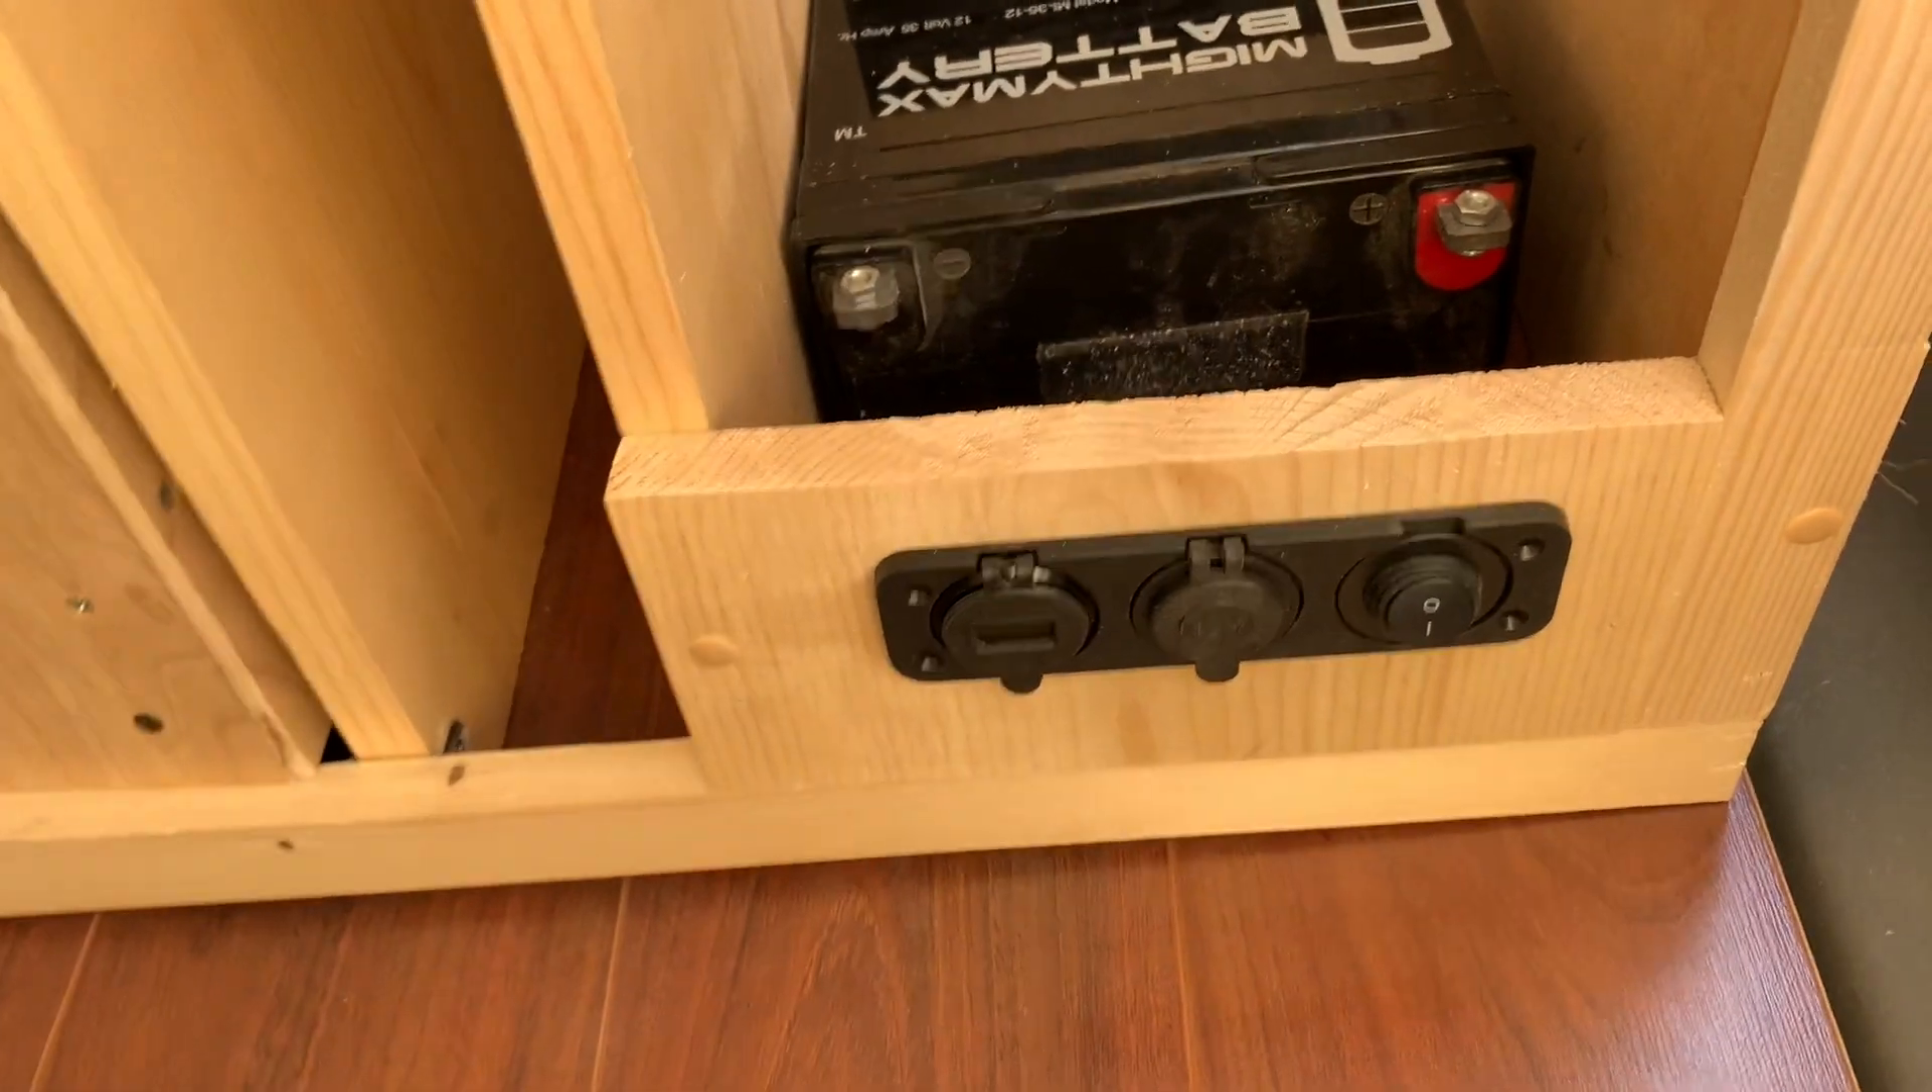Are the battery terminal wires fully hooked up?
No.